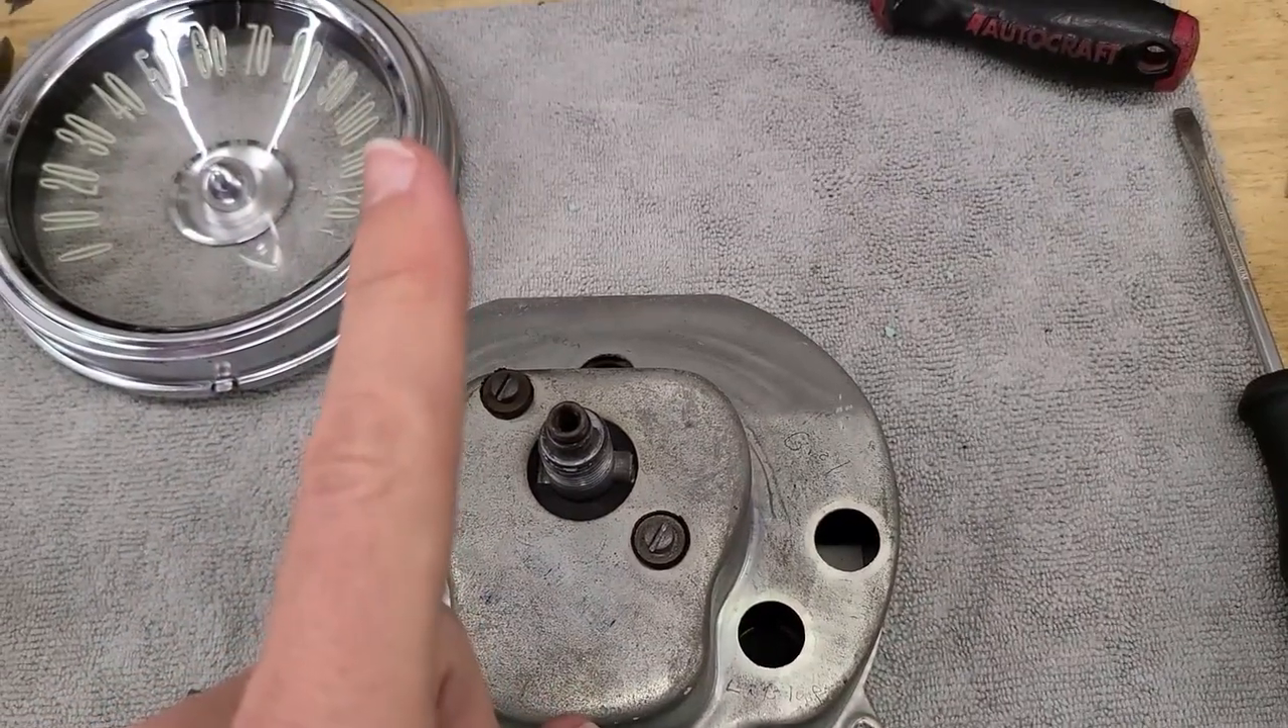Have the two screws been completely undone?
No.